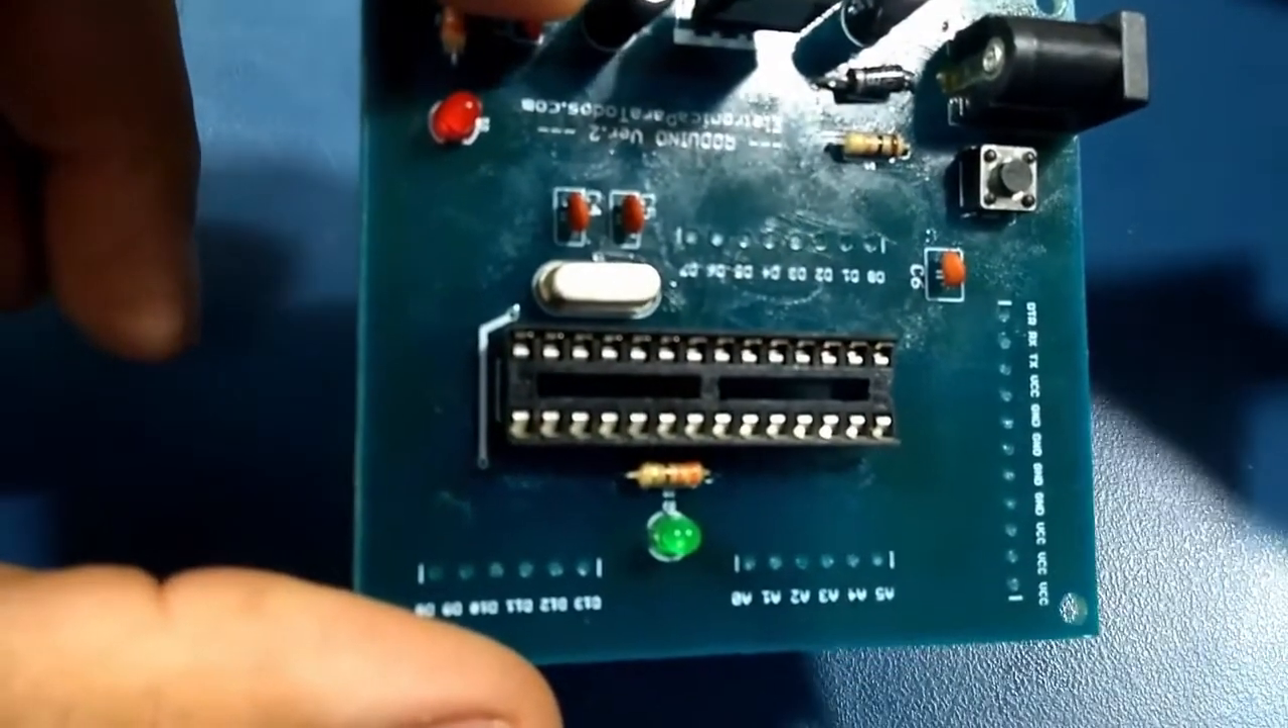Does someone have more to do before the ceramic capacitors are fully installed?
No.